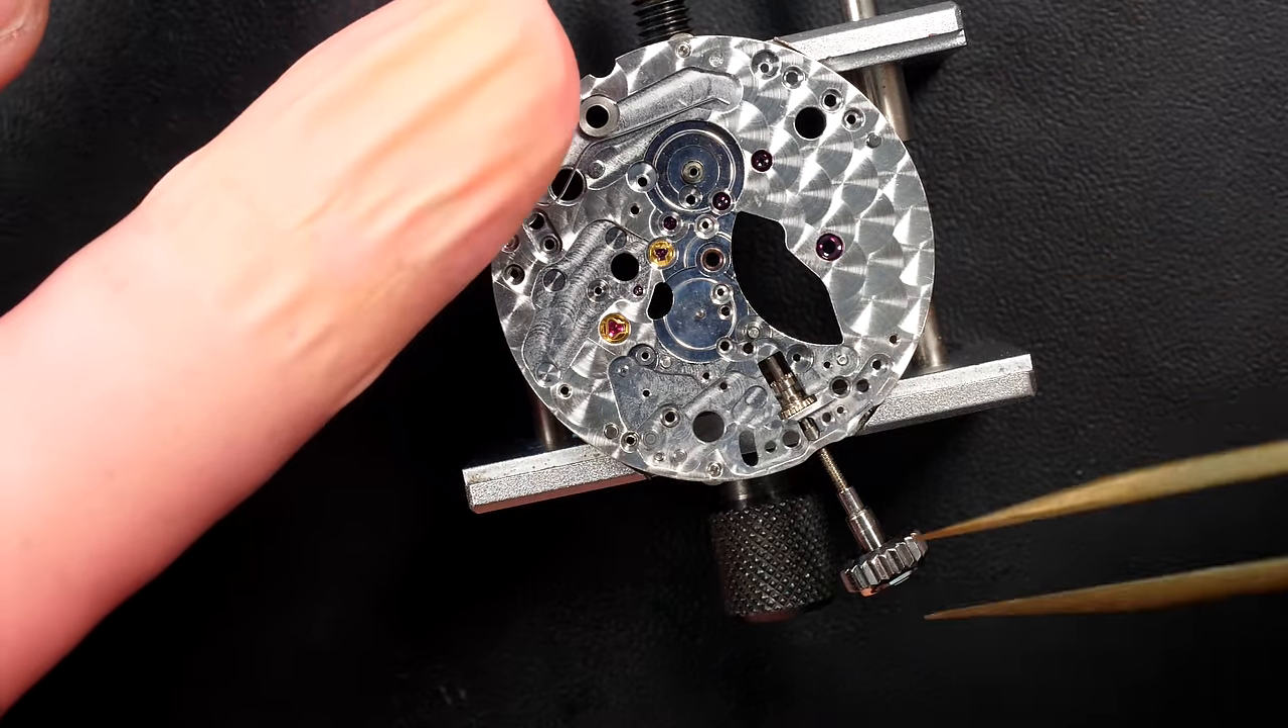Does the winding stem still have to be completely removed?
Yes.